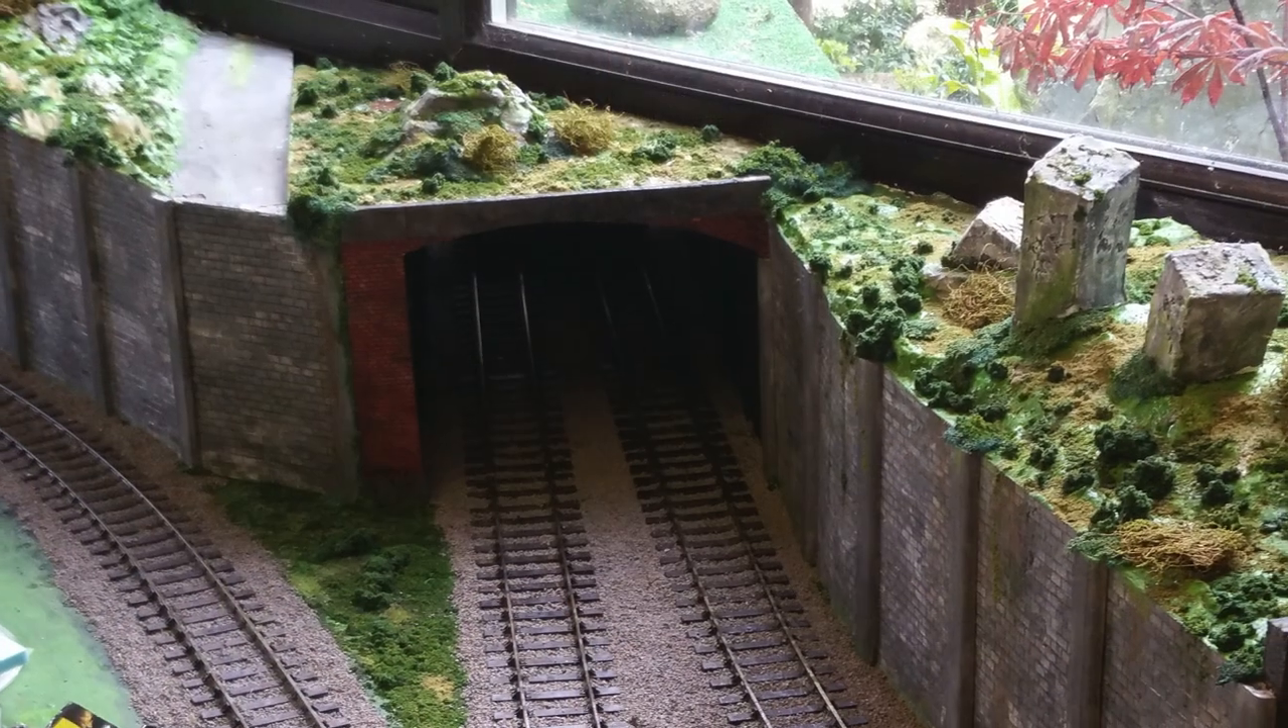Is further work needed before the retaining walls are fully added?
No.